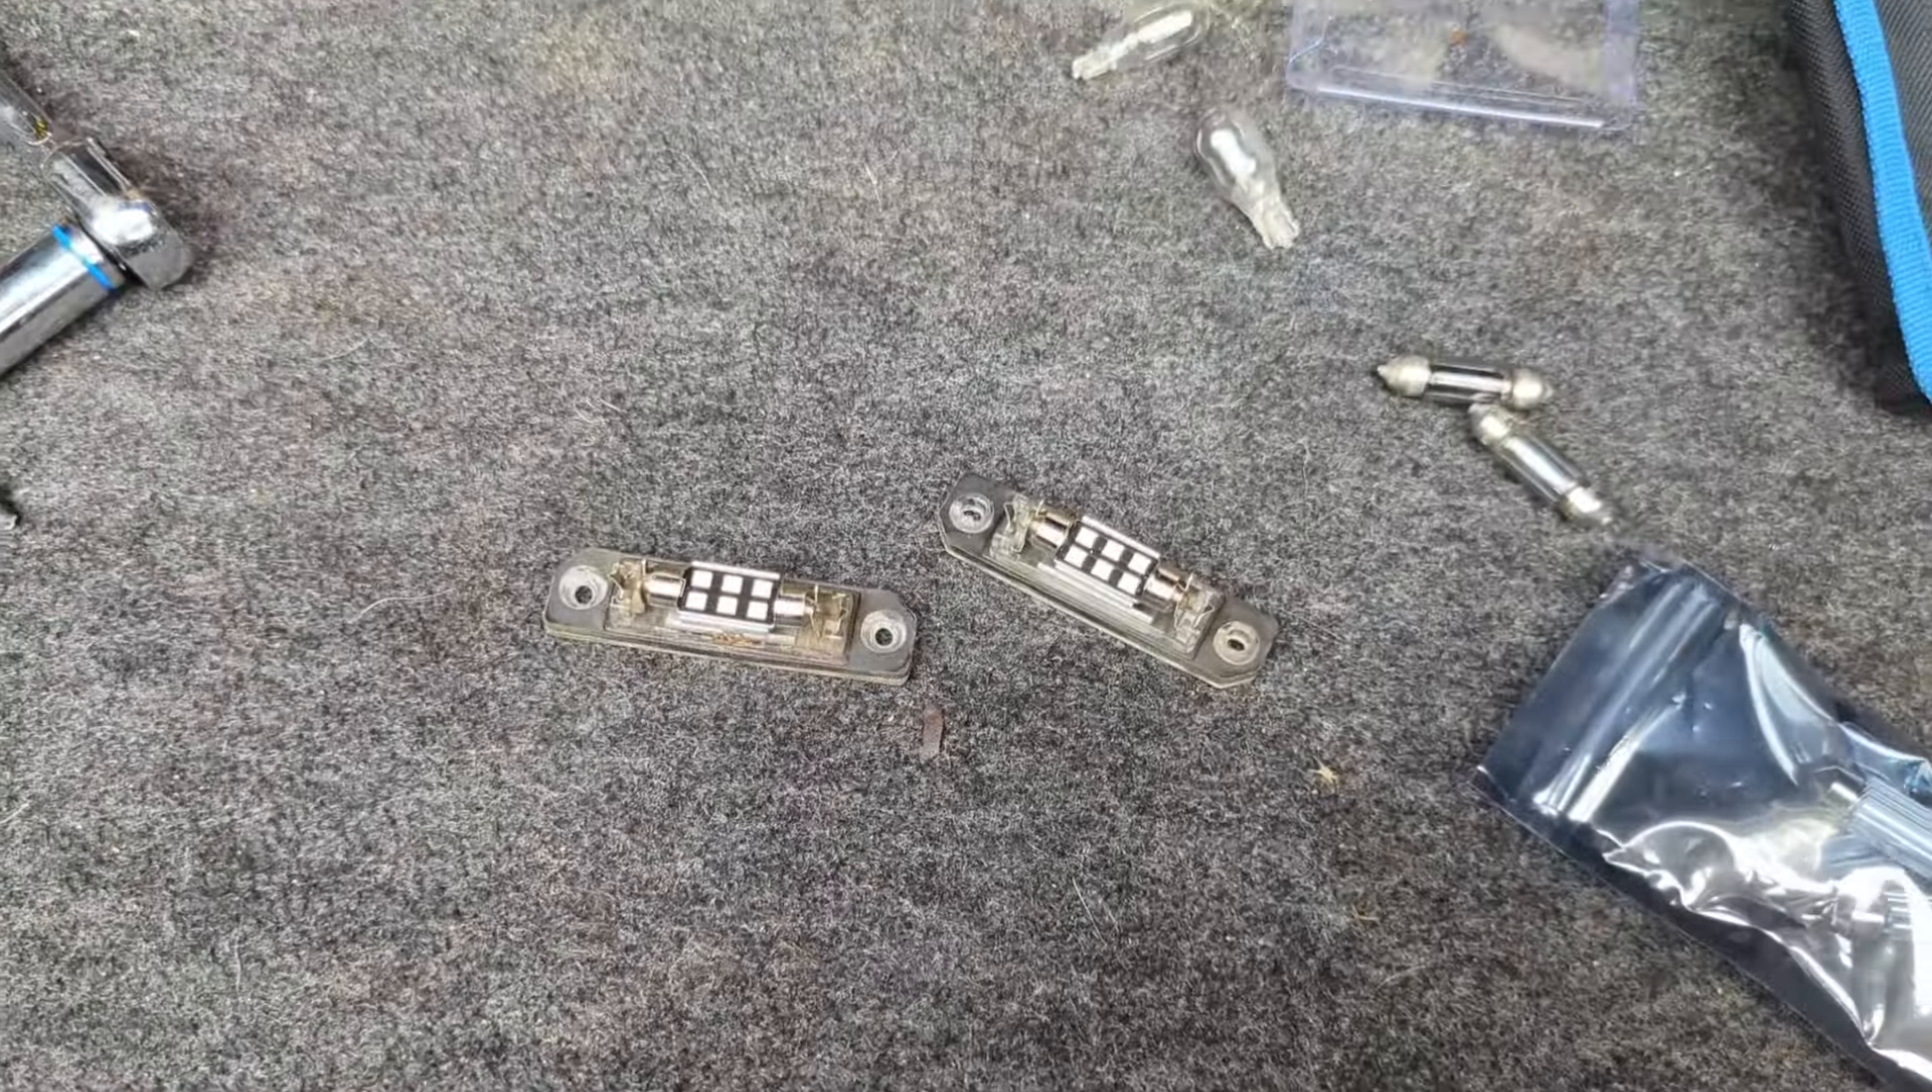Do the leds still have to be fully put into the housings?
No.